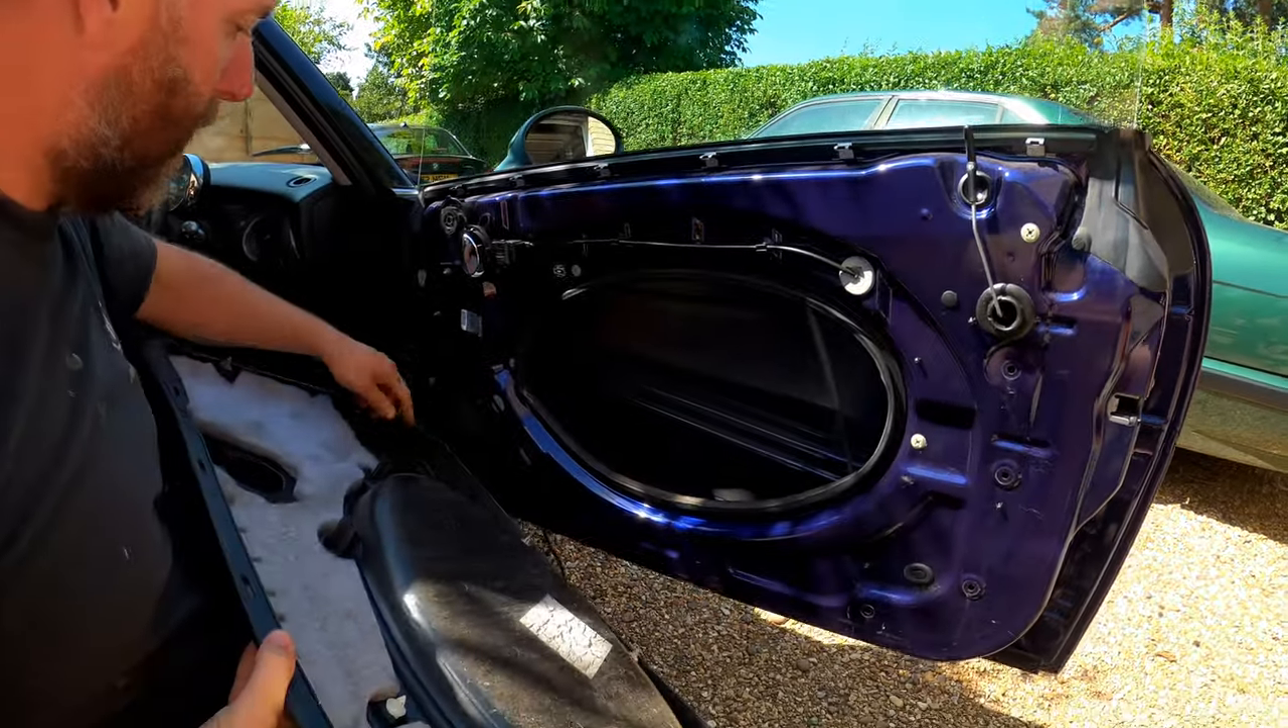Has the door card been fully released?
Yes.